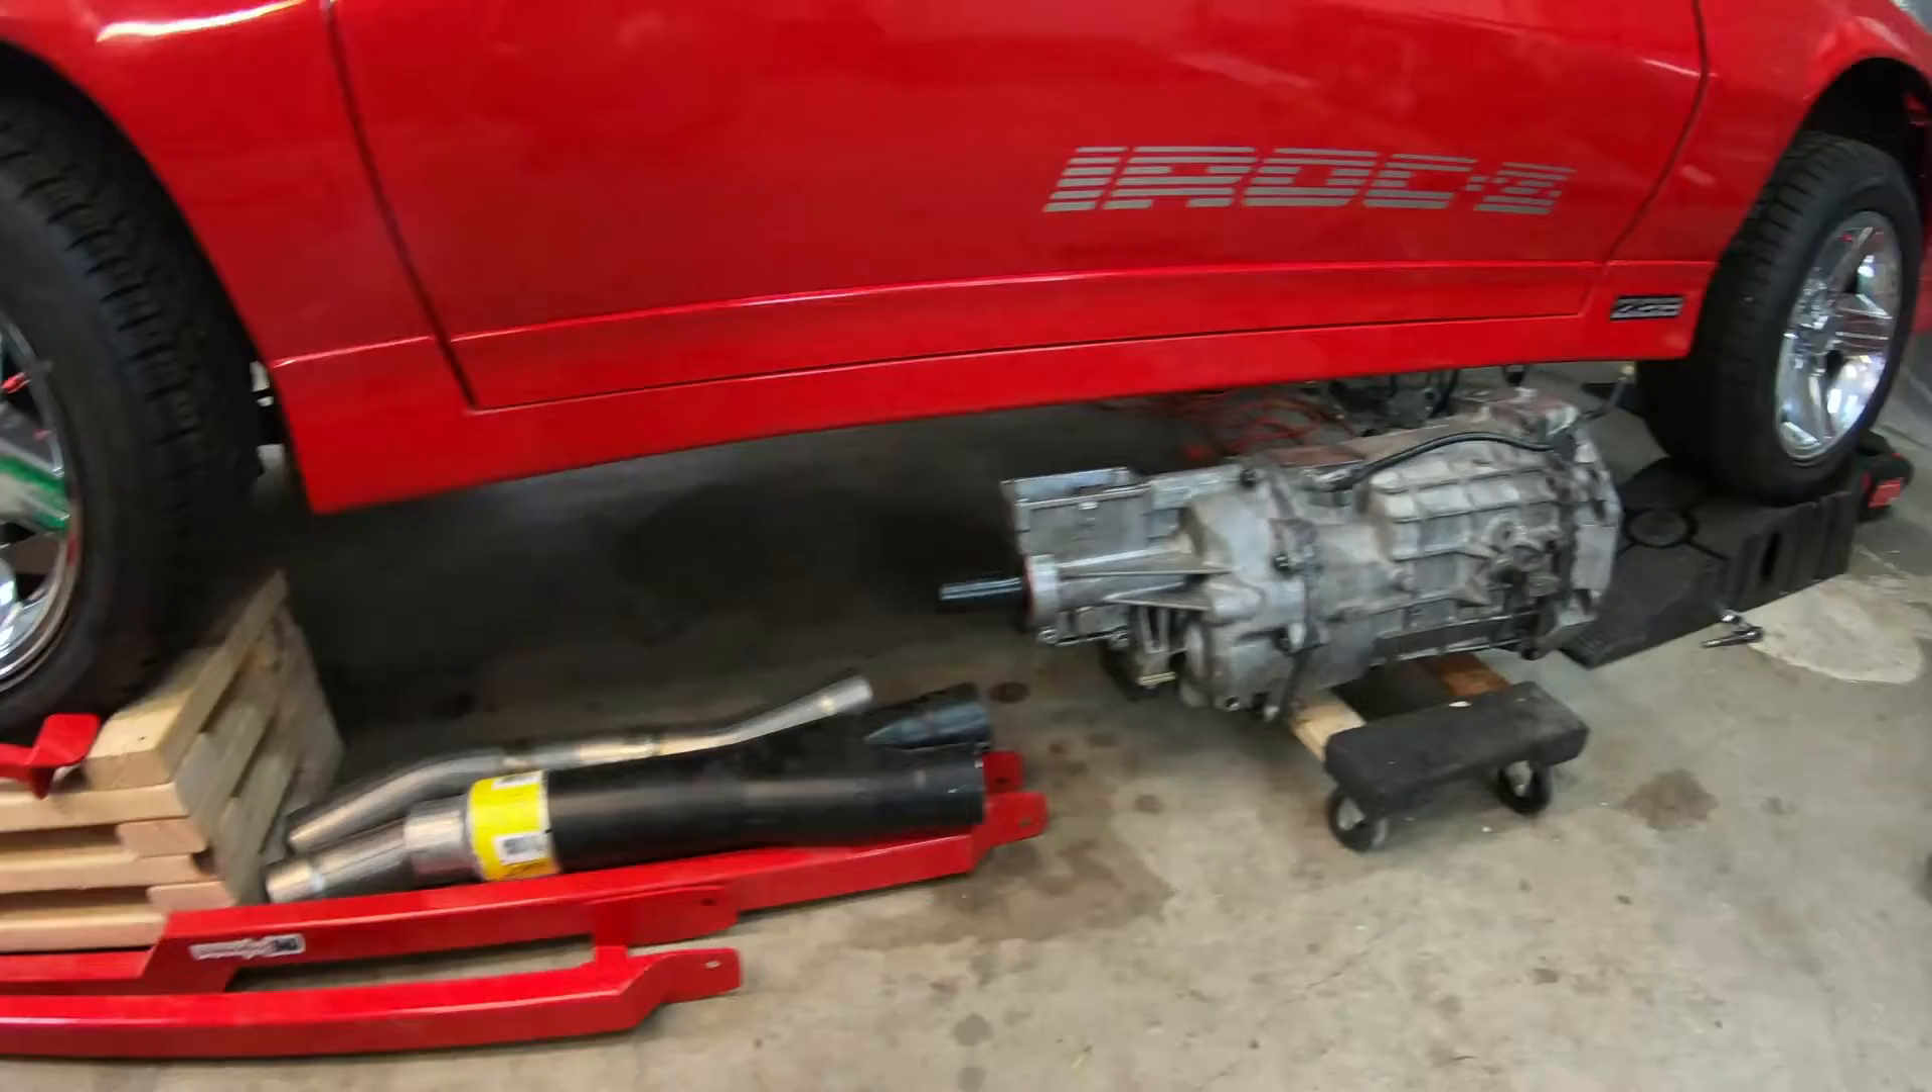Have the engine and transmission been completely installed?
No.